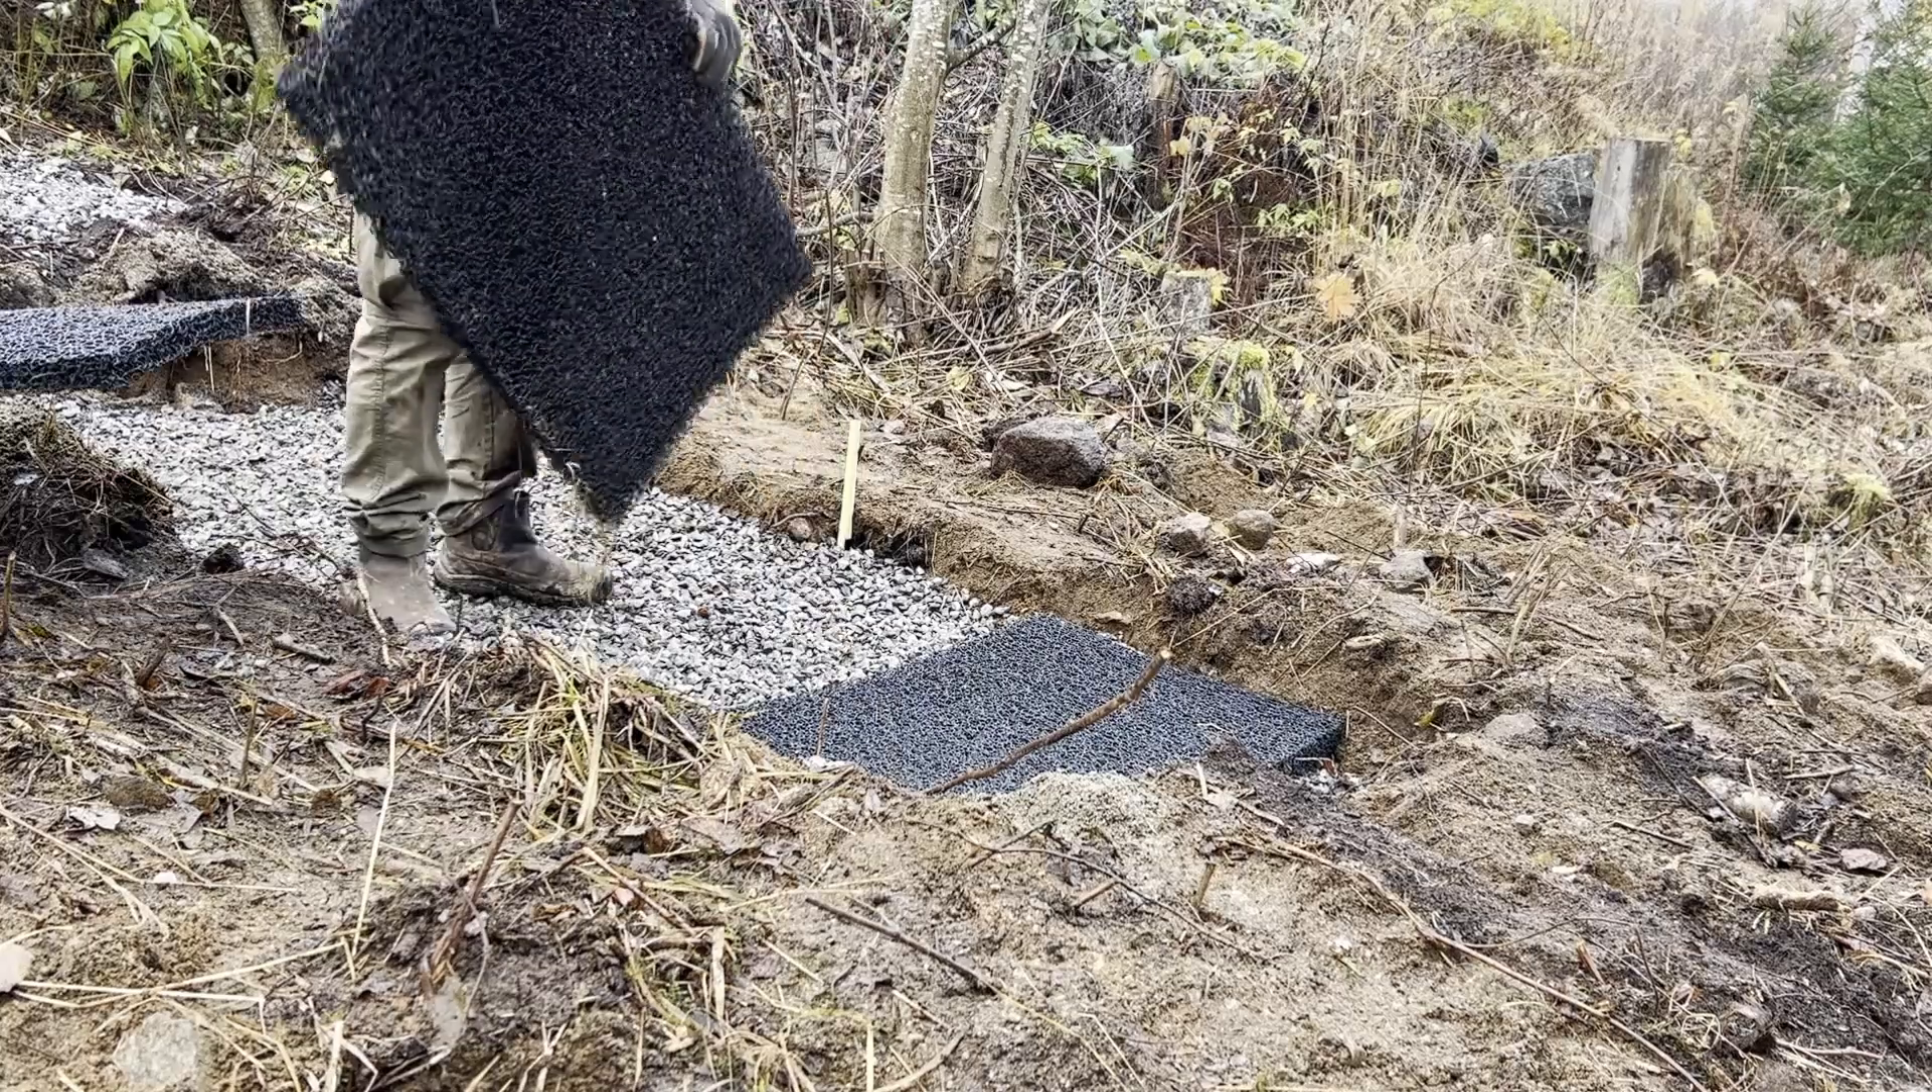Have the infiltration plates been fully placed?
No.